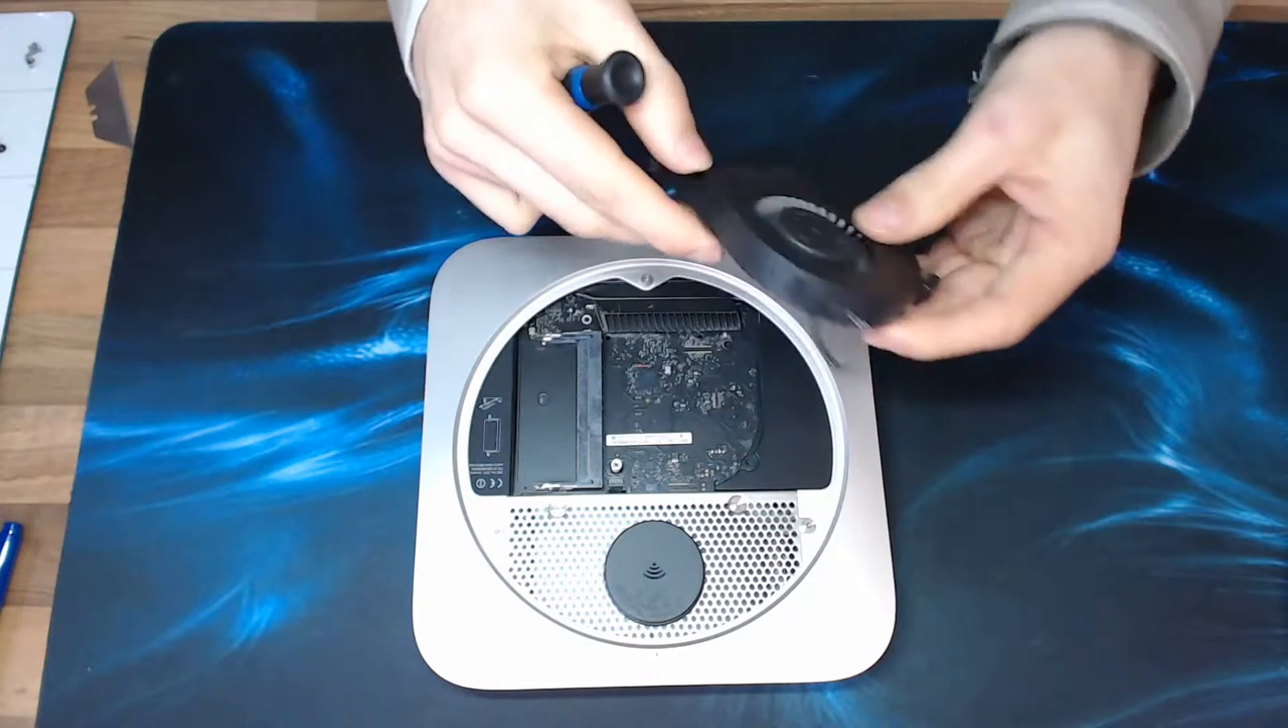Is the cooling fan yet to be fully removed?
No.